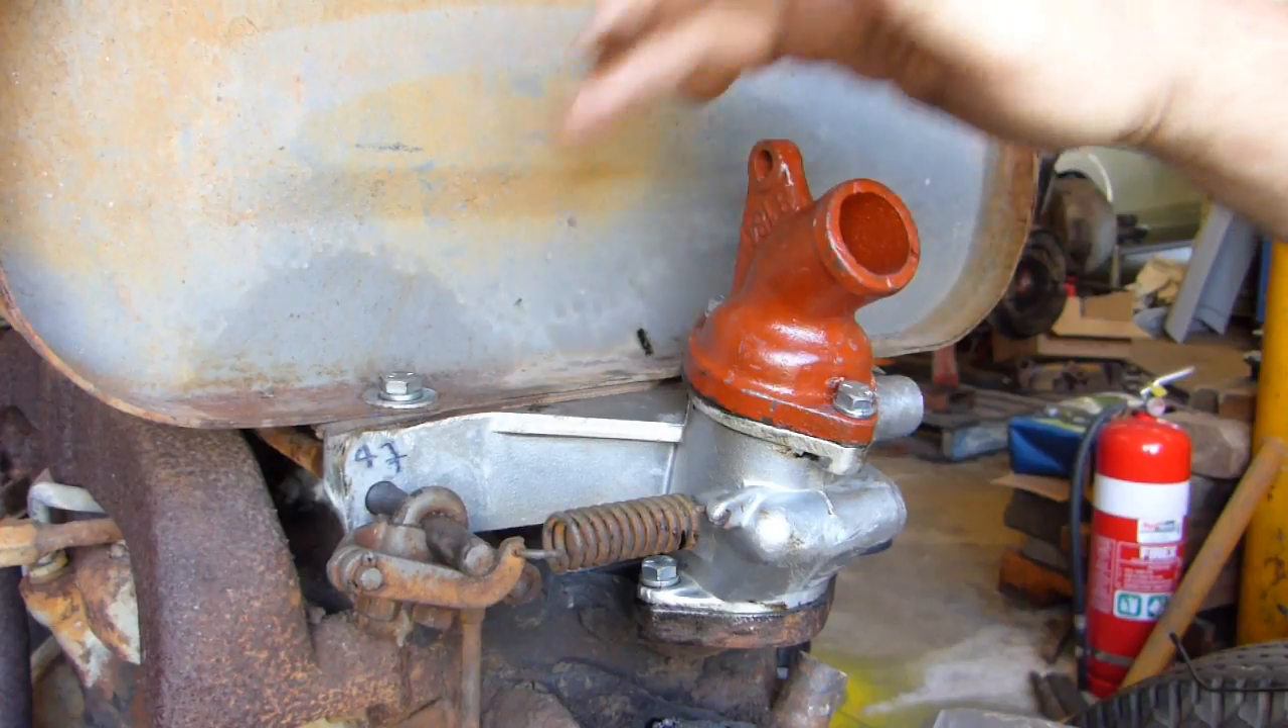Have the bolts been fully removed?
No.